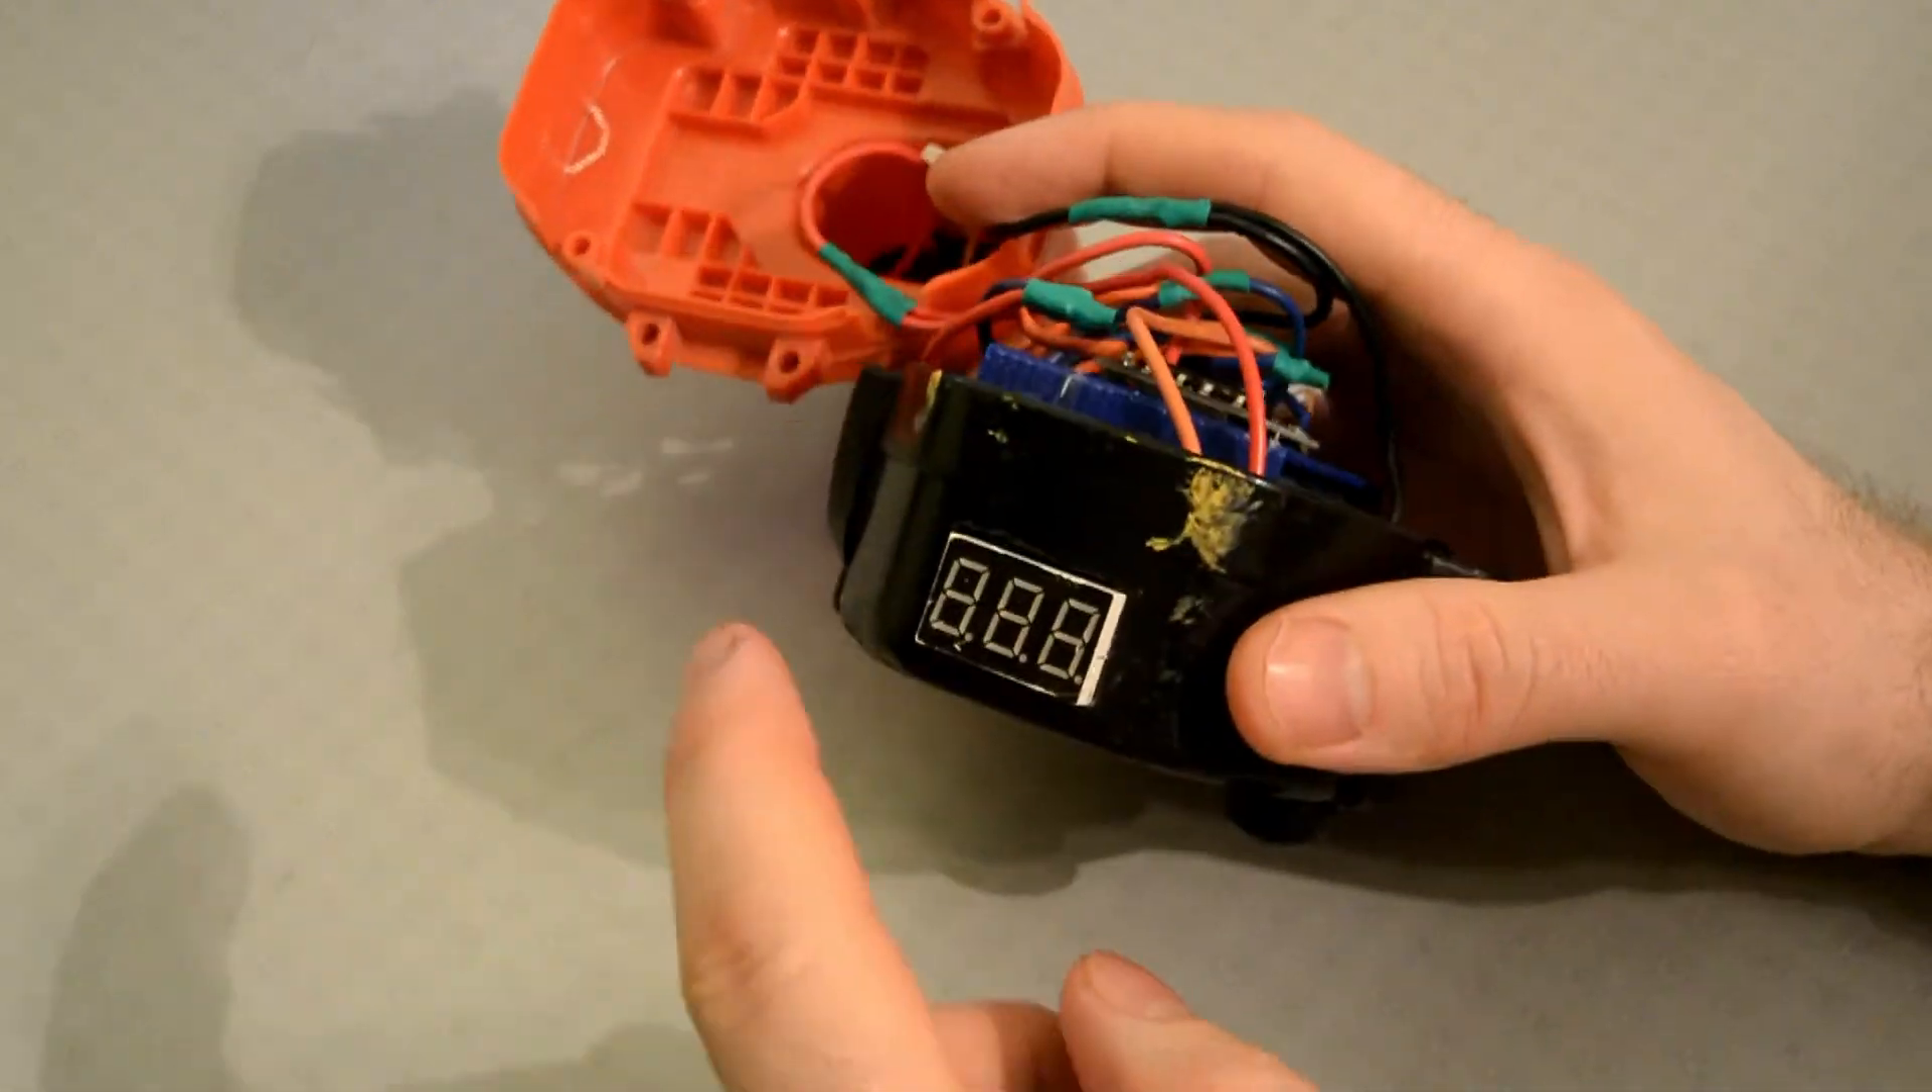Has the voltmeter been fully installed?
Yes.